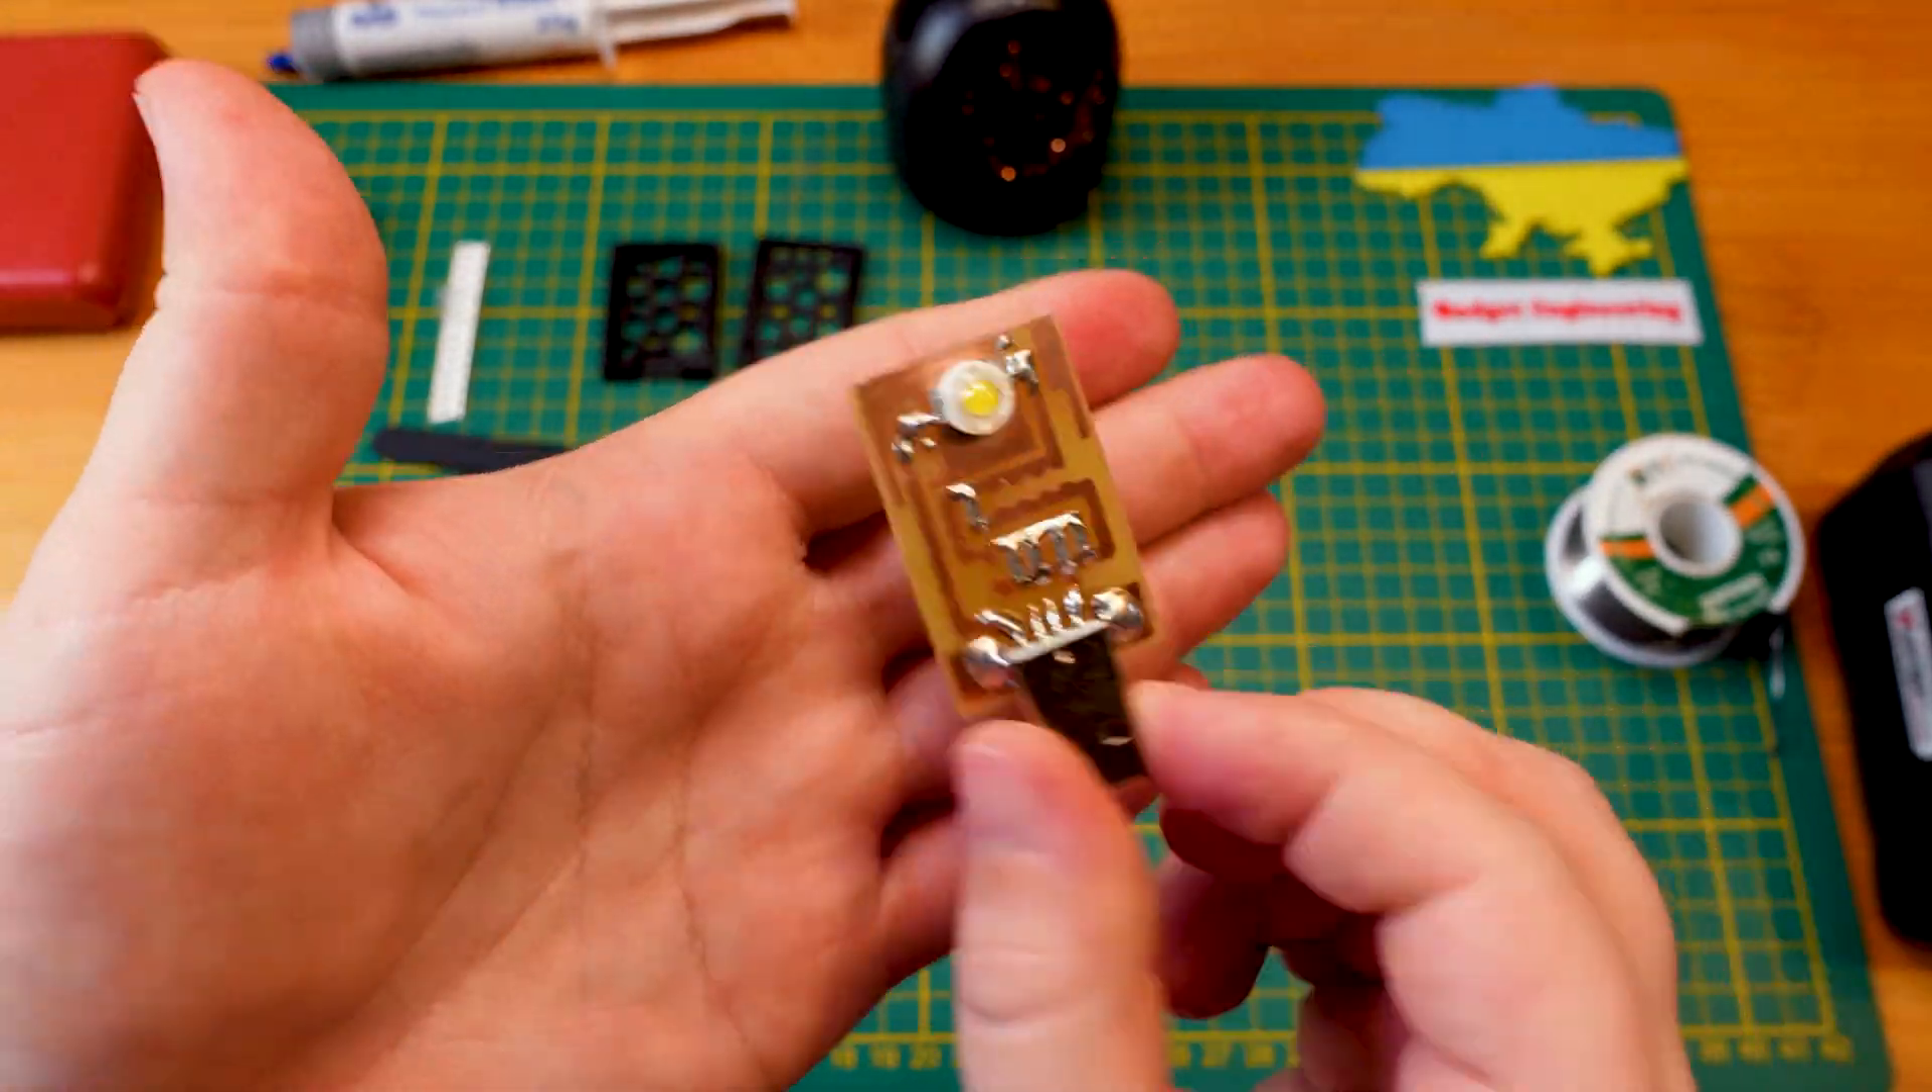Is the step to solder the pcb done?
Yes.